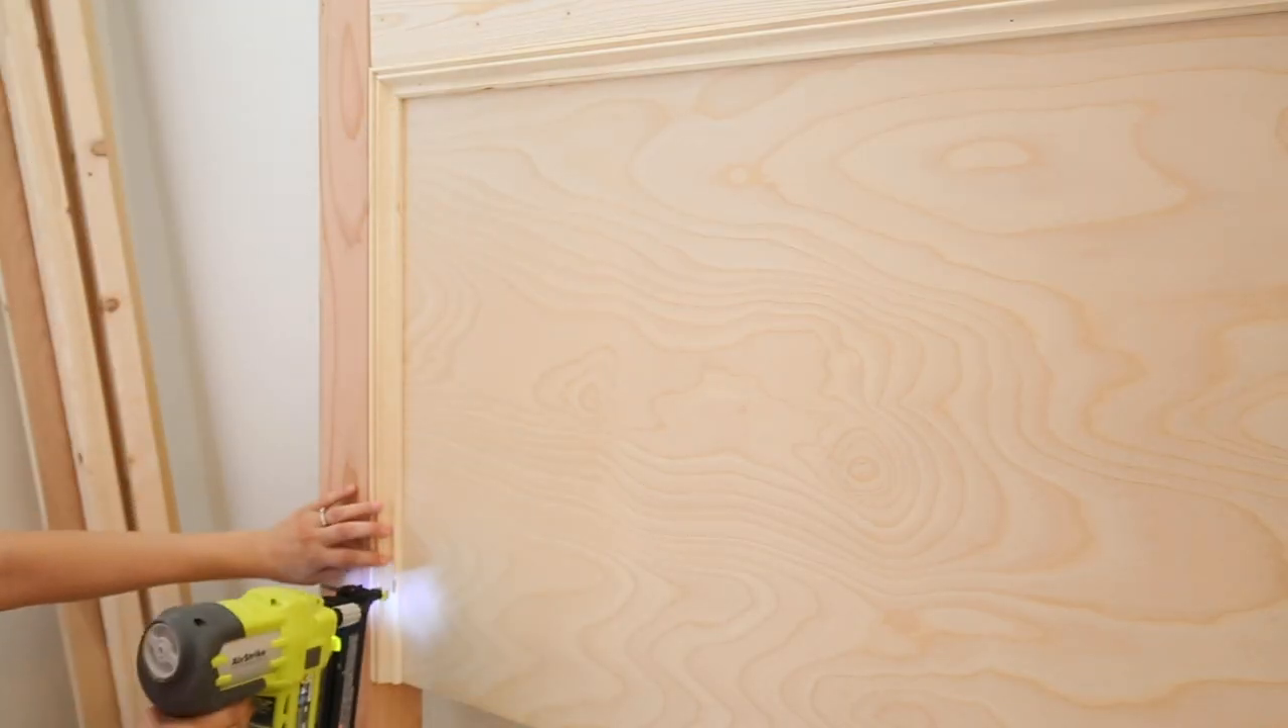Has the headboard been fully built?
No.